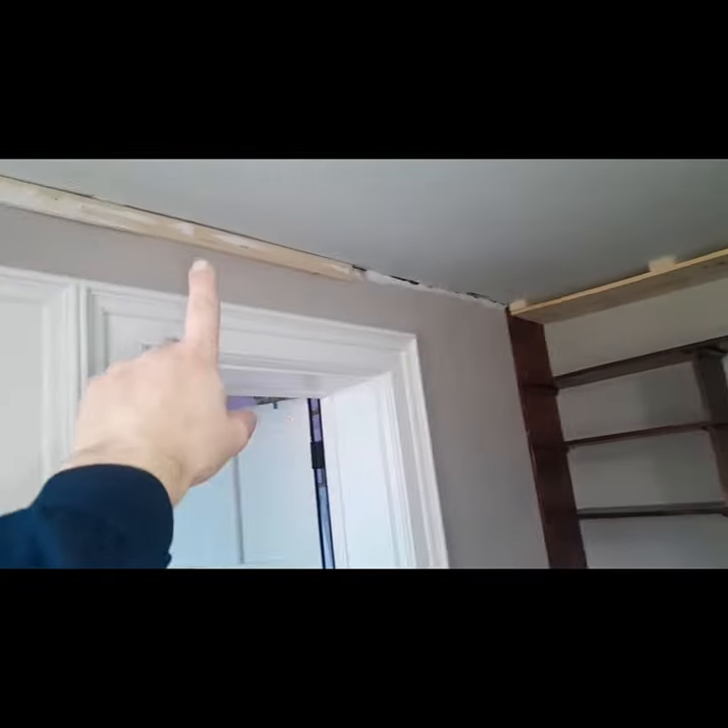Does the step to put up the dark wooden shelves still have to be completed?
No.